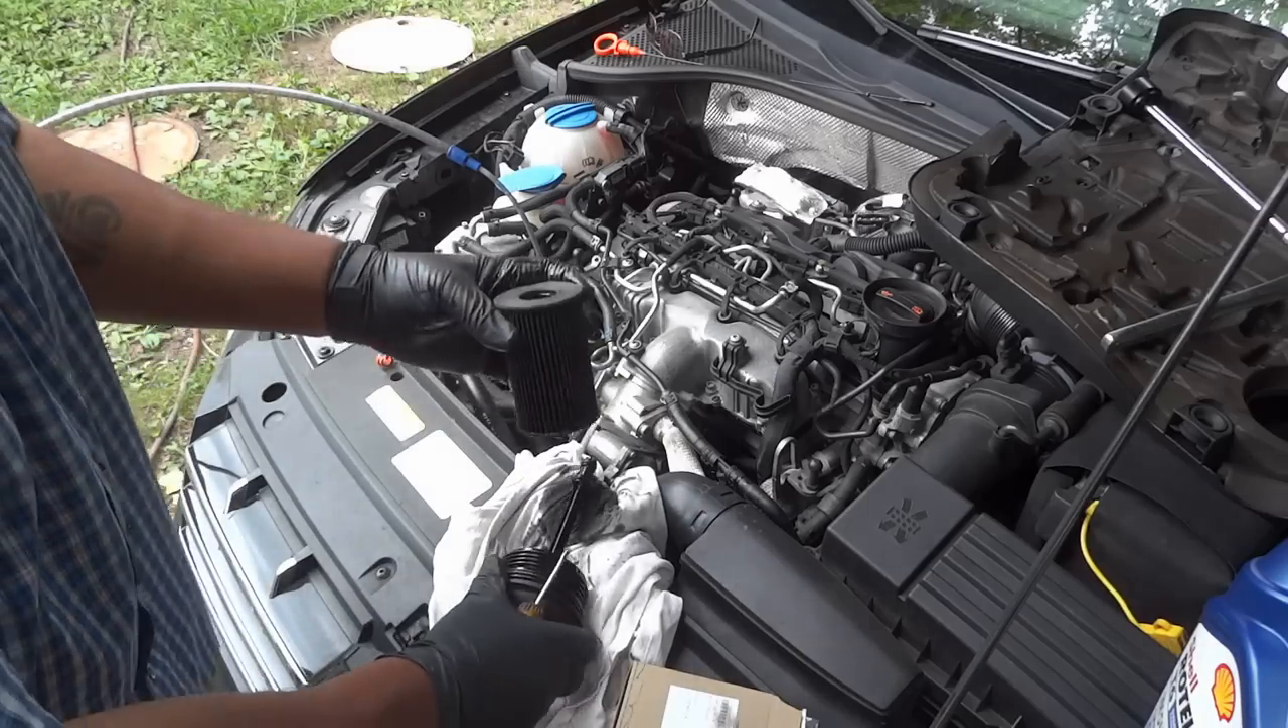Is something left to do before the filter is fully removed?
No.